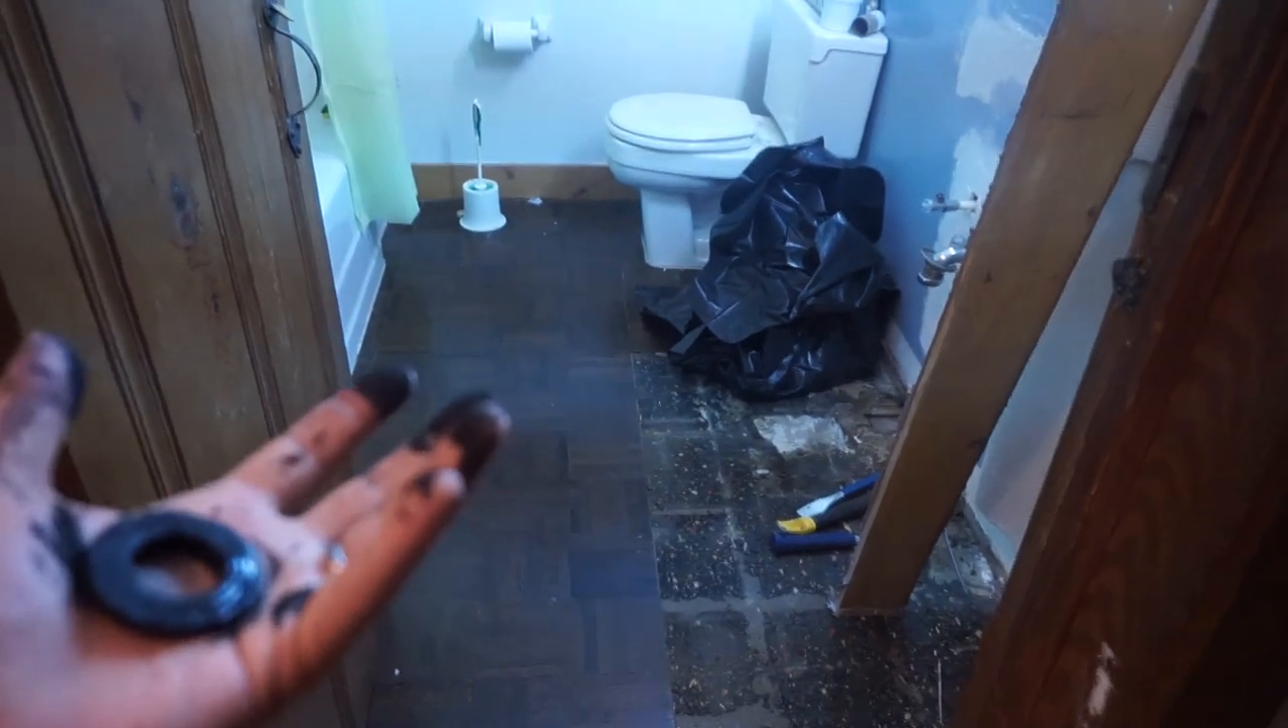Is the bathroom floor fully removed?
No.